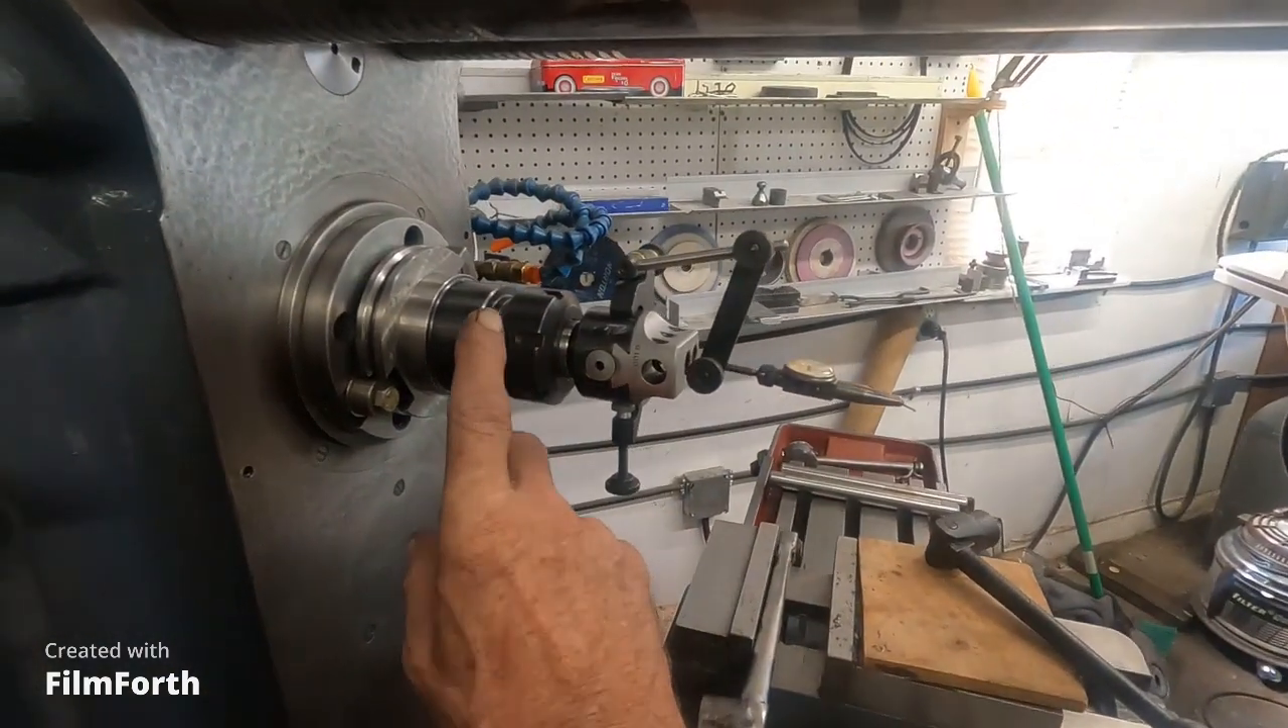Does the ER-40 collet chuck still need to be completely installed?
No.